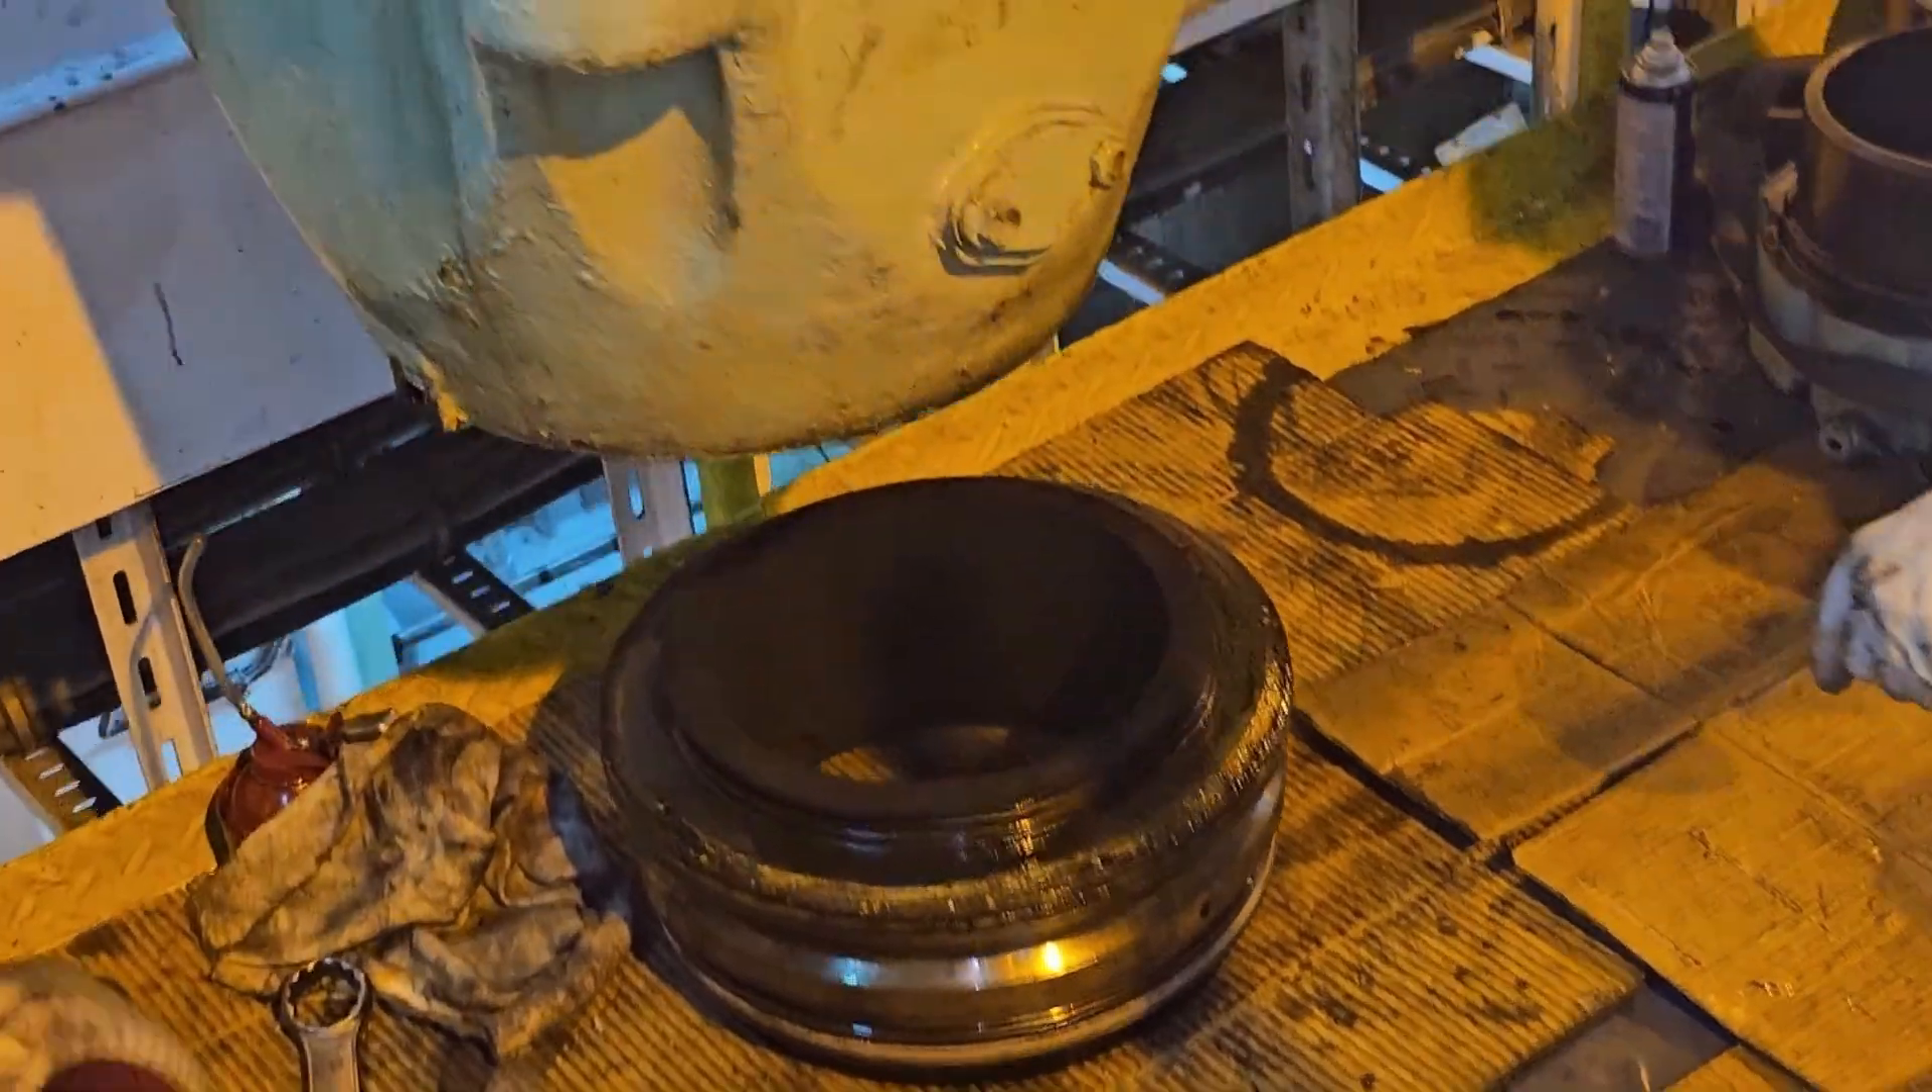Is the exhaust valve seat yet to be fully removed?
No.